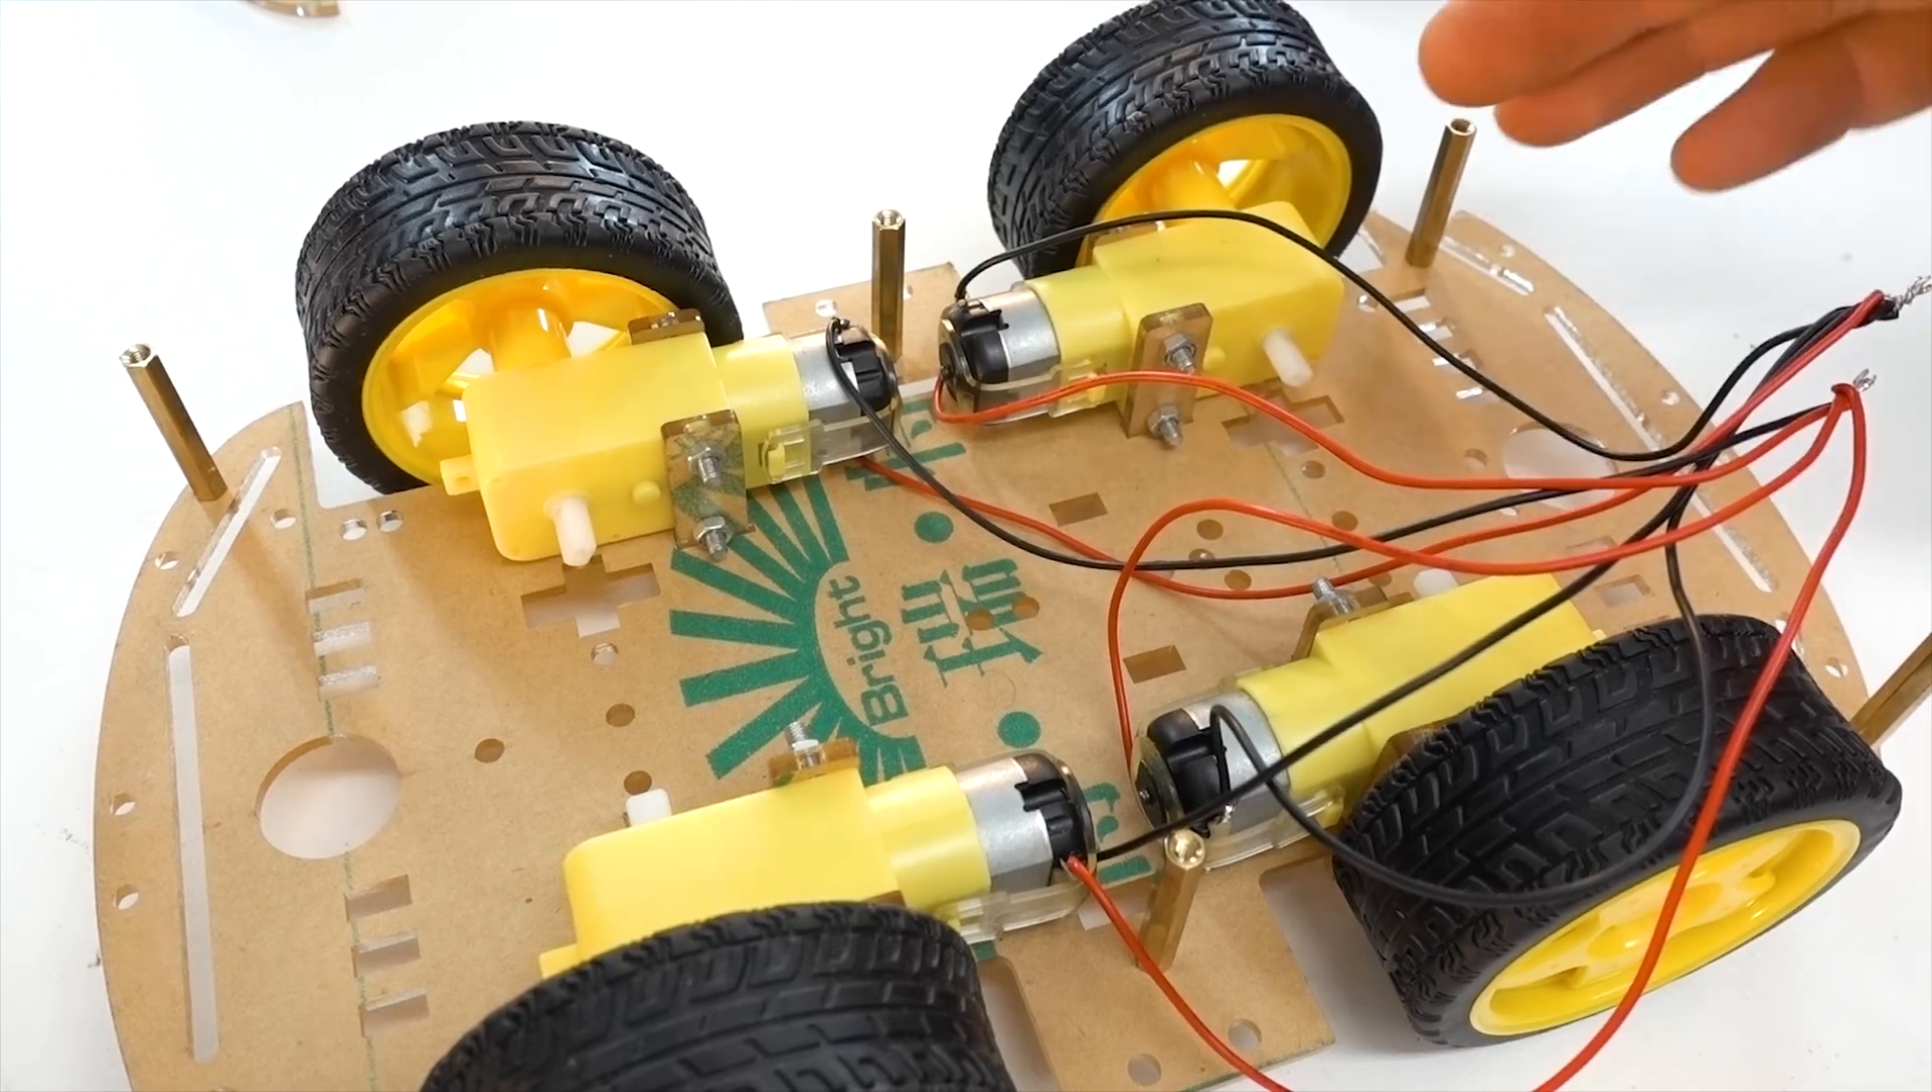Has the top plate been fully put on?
No.